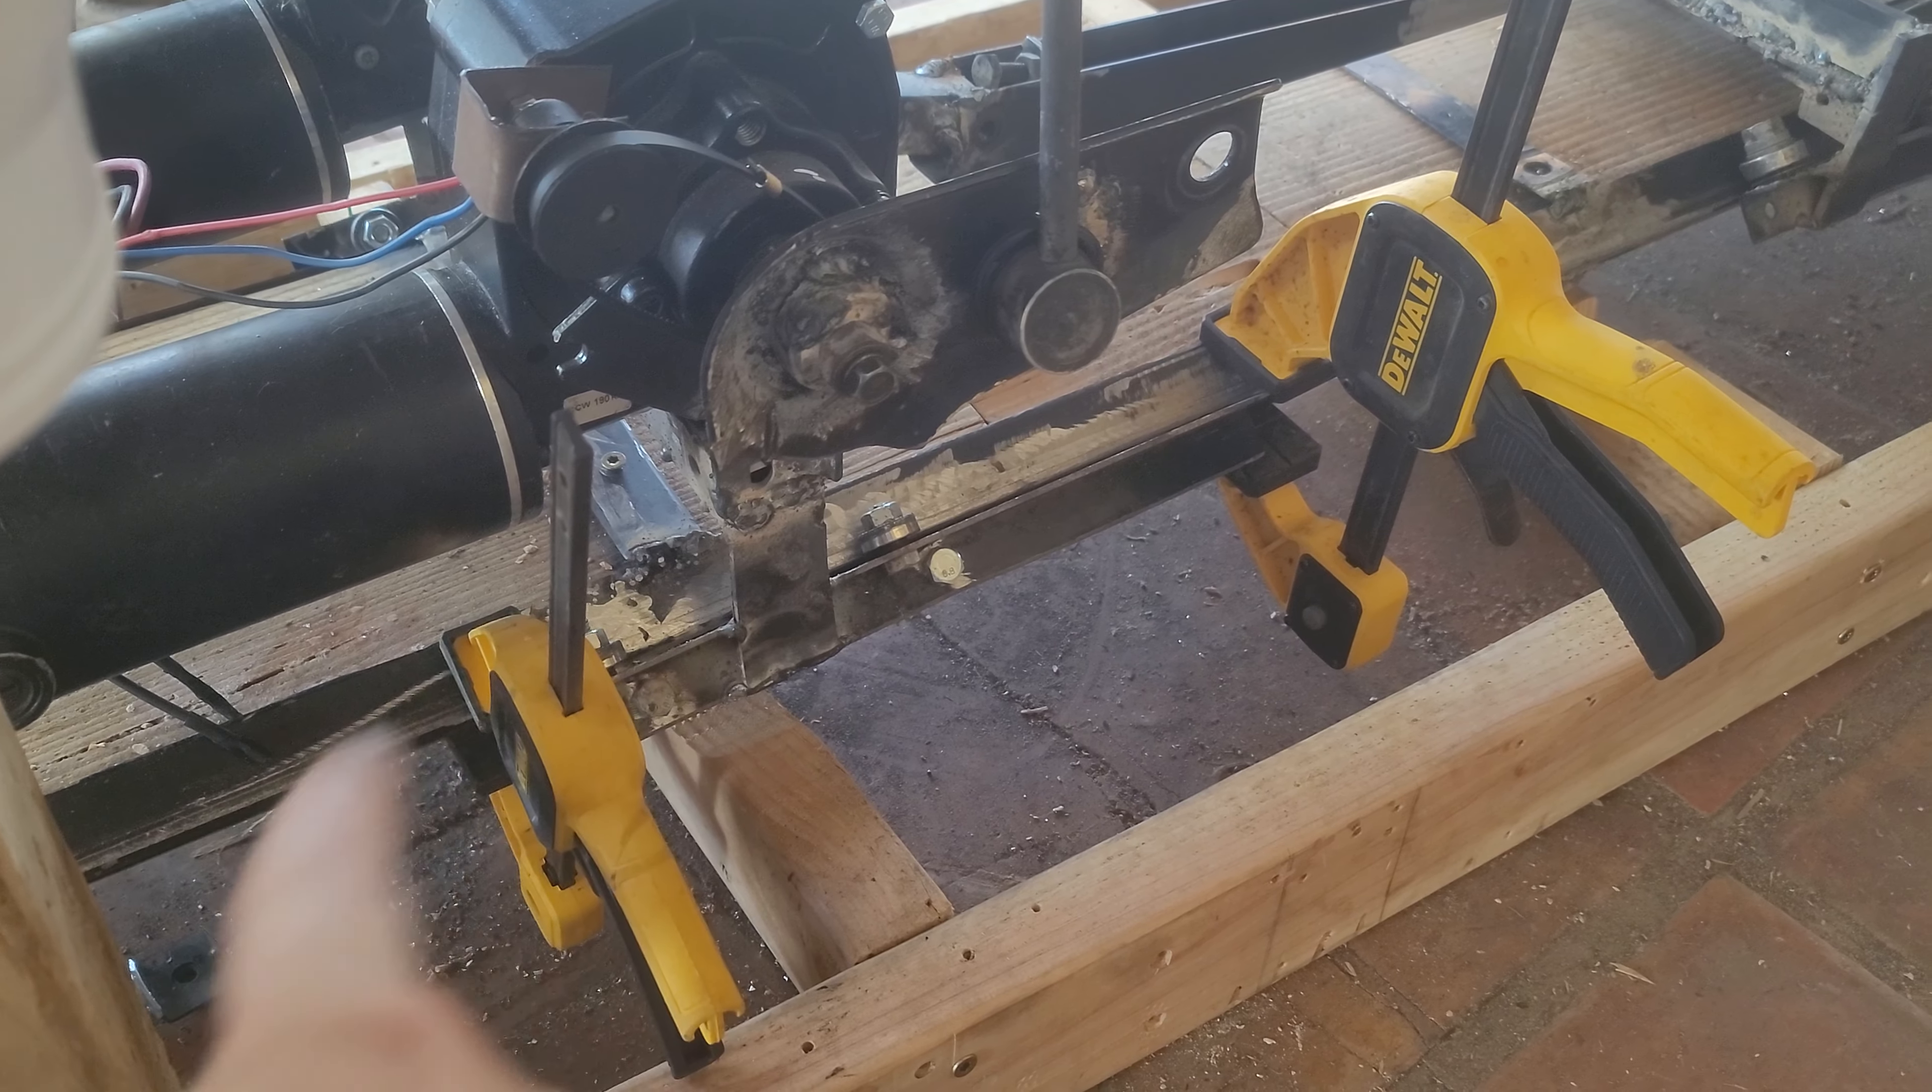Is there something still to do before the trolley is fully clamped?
No.